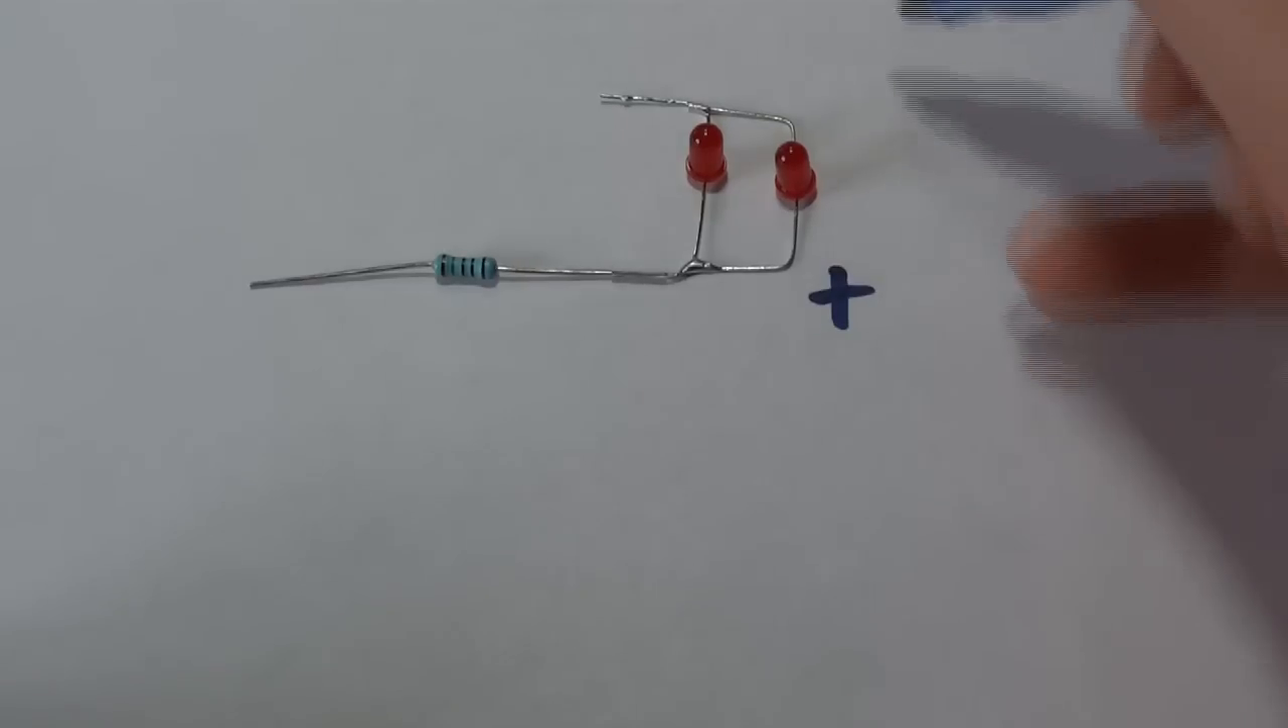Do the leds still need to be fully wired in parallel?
No.